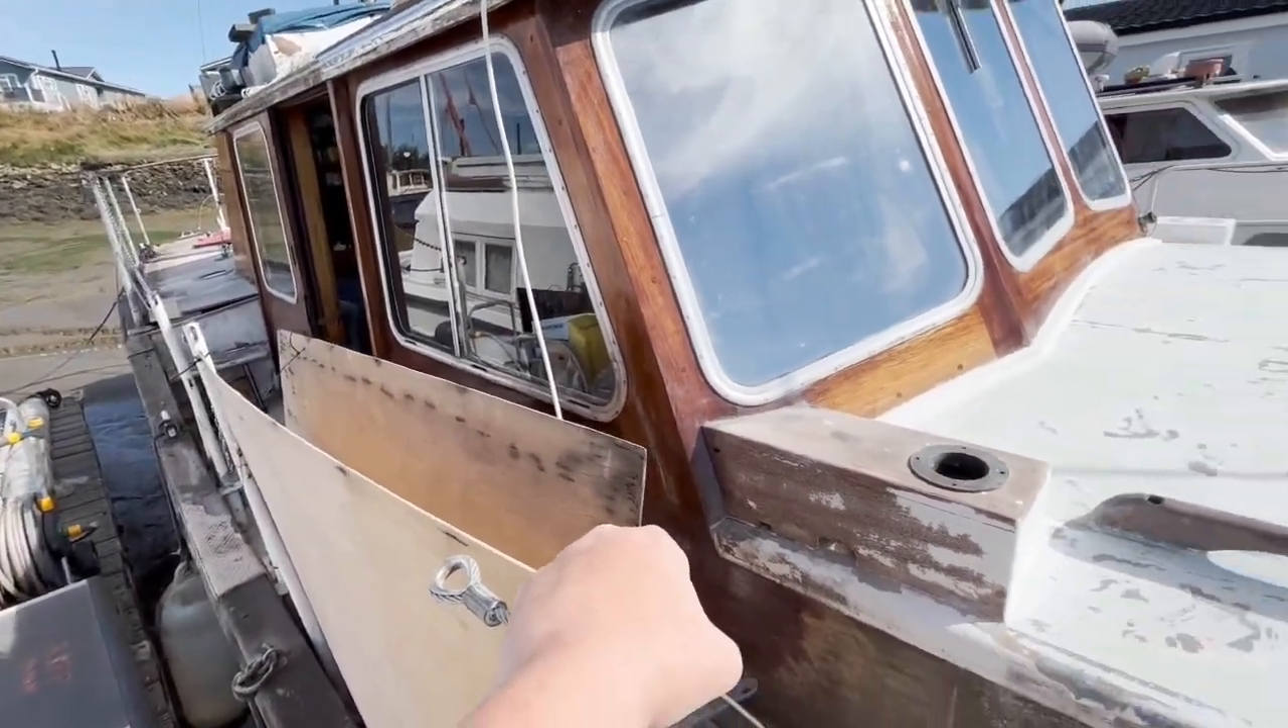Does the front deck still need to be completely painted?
Yes.